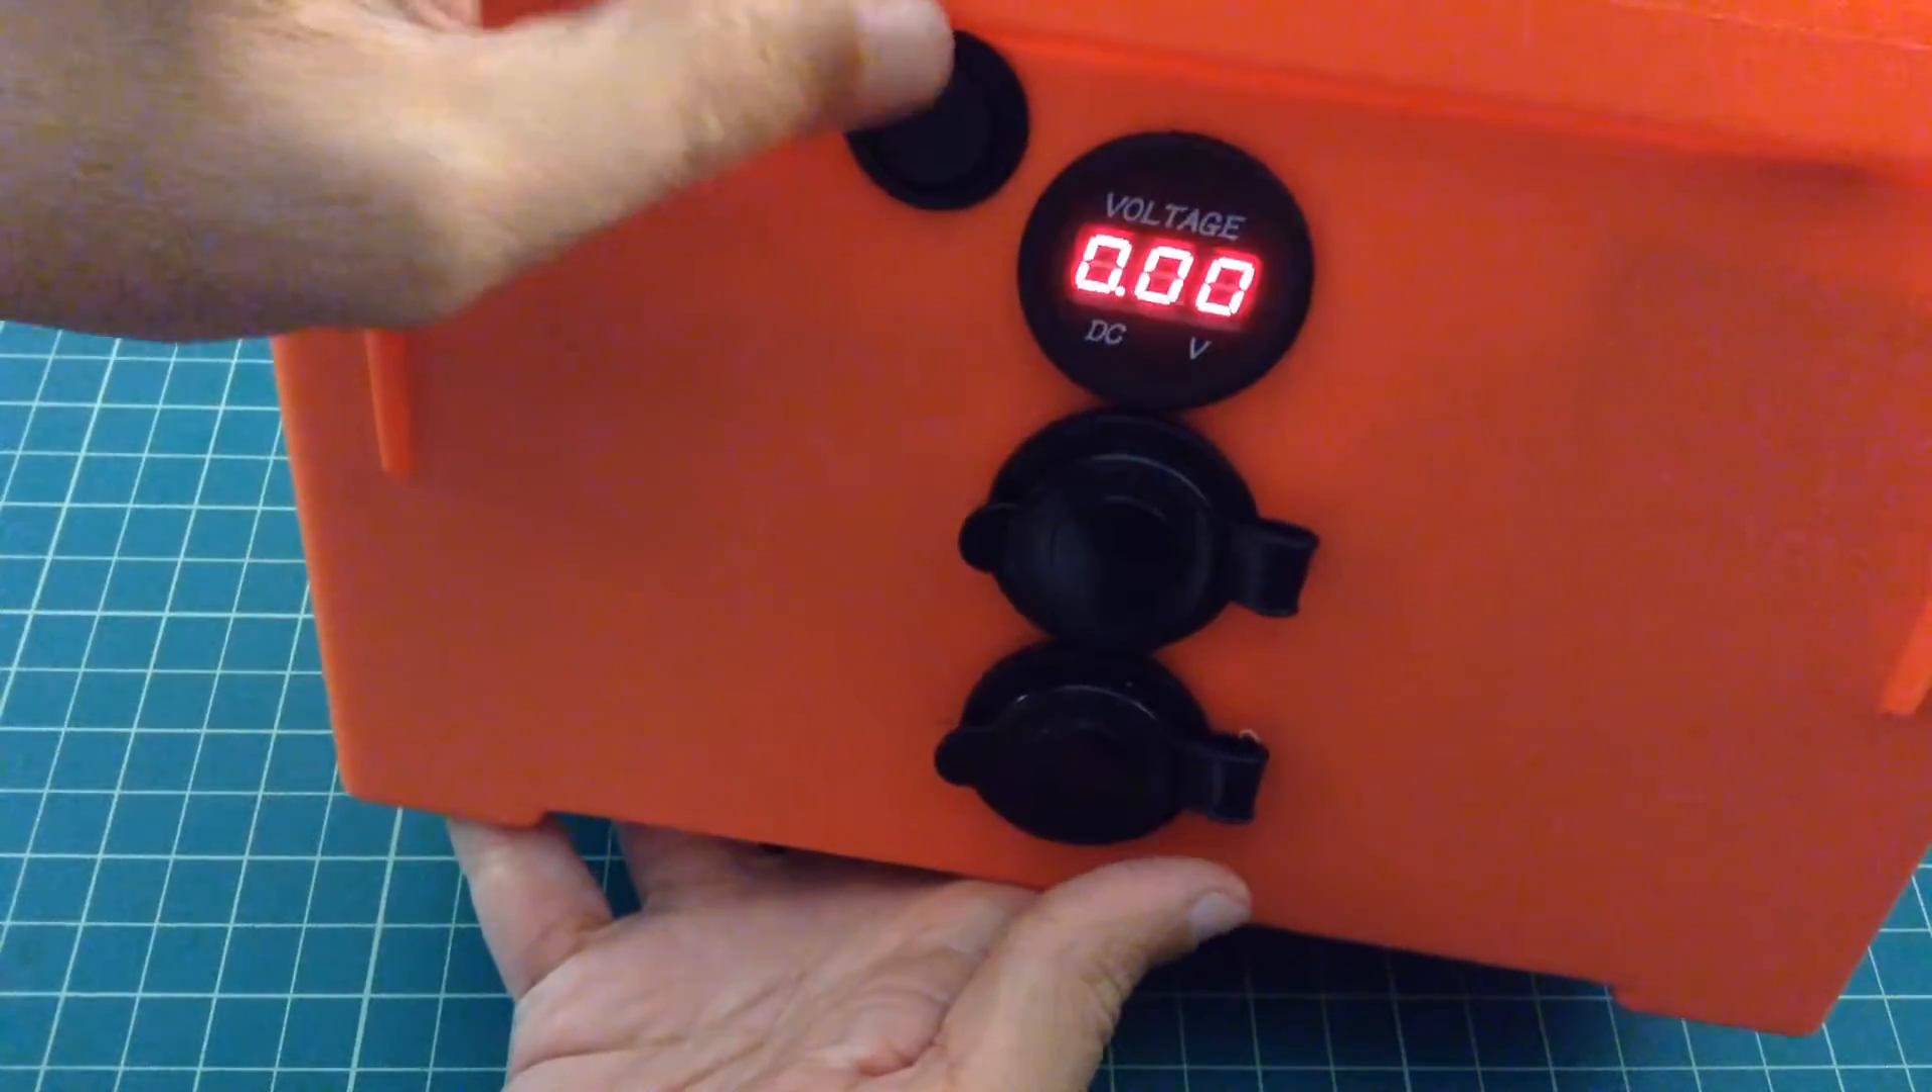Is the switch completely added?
Yes.